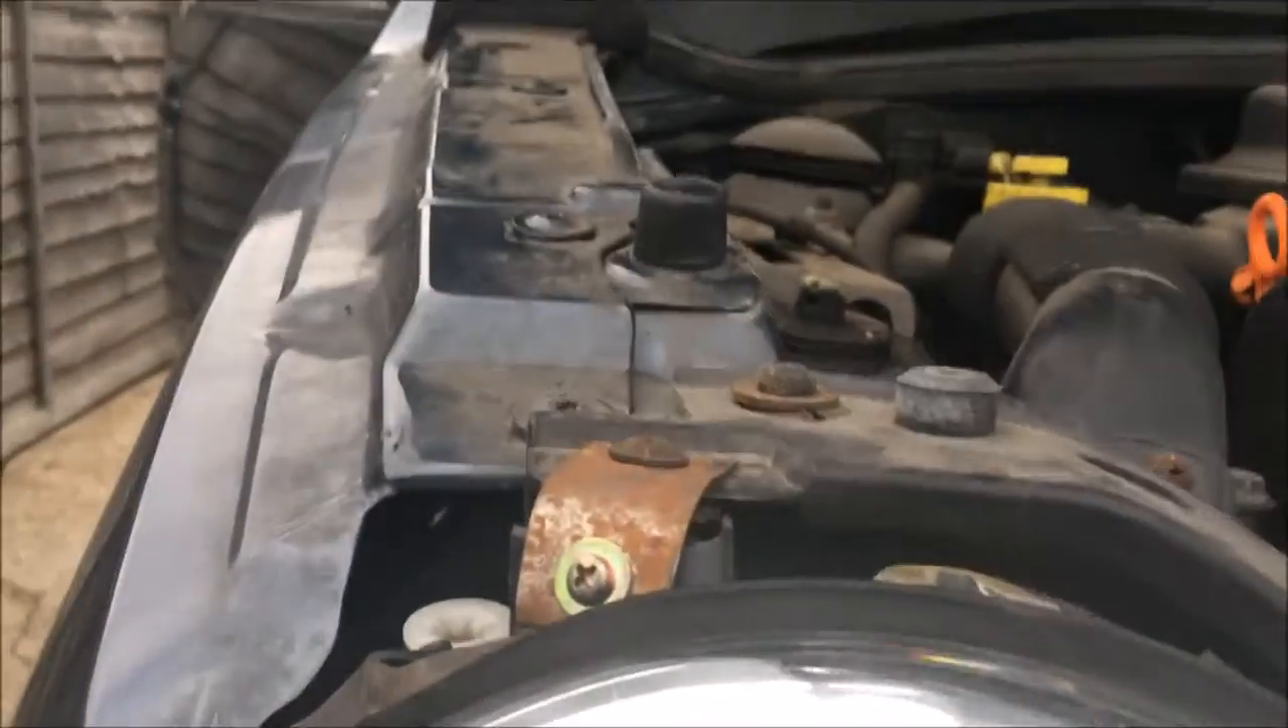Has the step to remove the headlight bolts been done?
No.